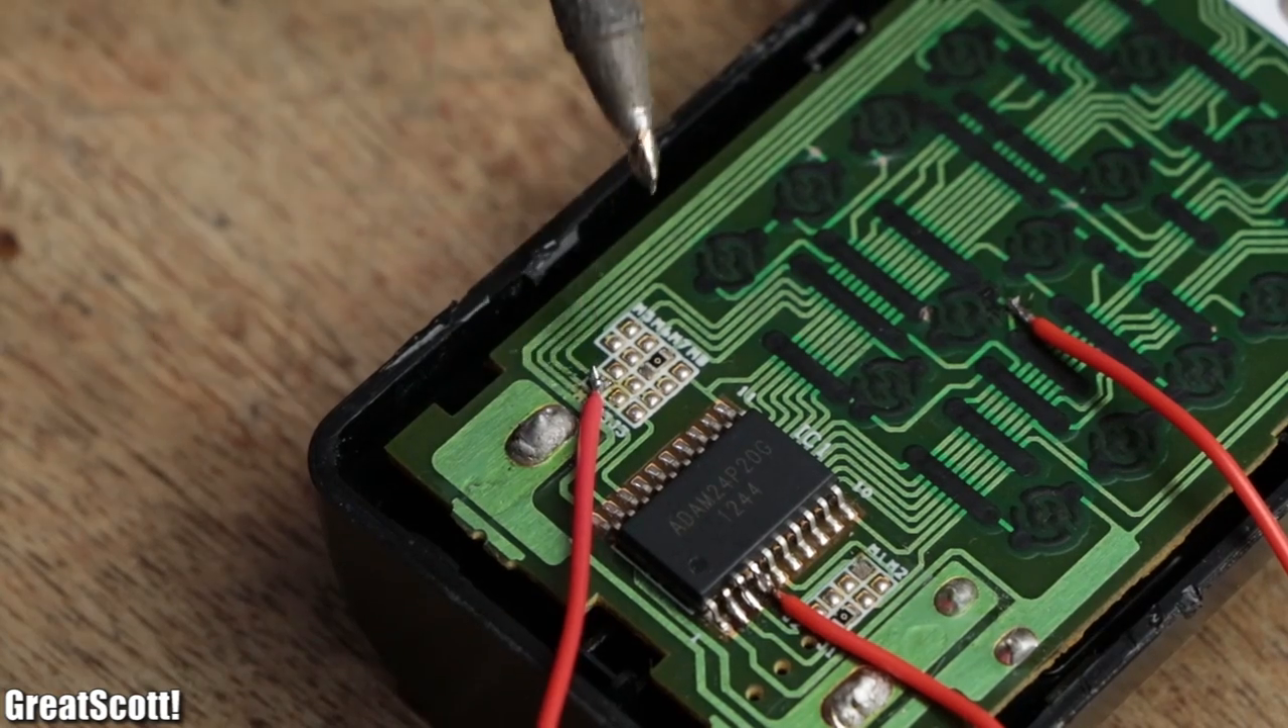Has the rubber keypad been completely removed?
Yes.